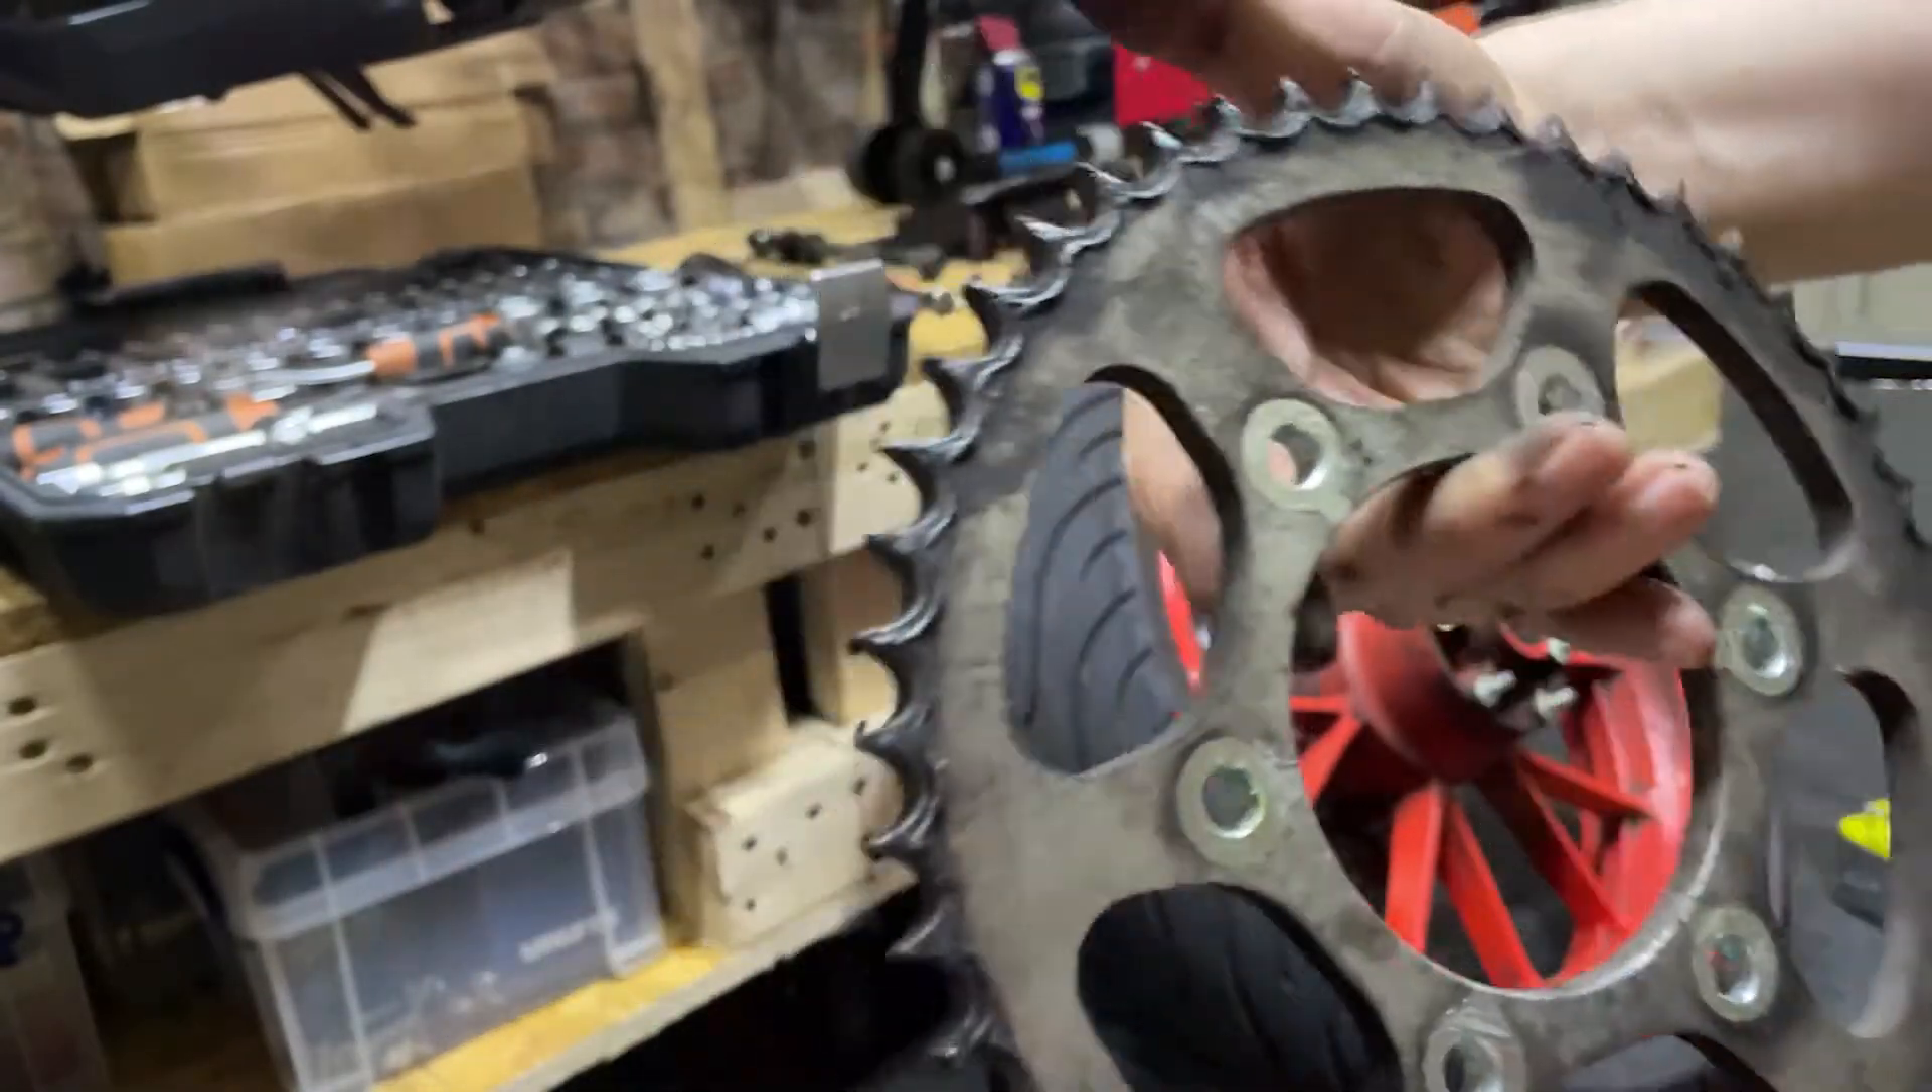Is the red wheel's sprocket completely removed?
Yes.